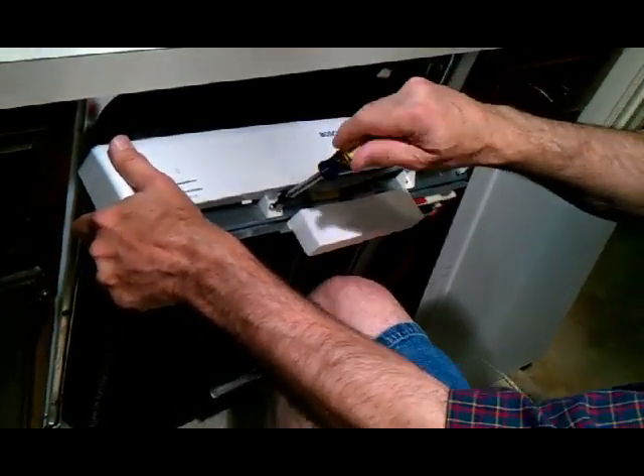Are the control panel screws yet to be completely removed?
Yes.